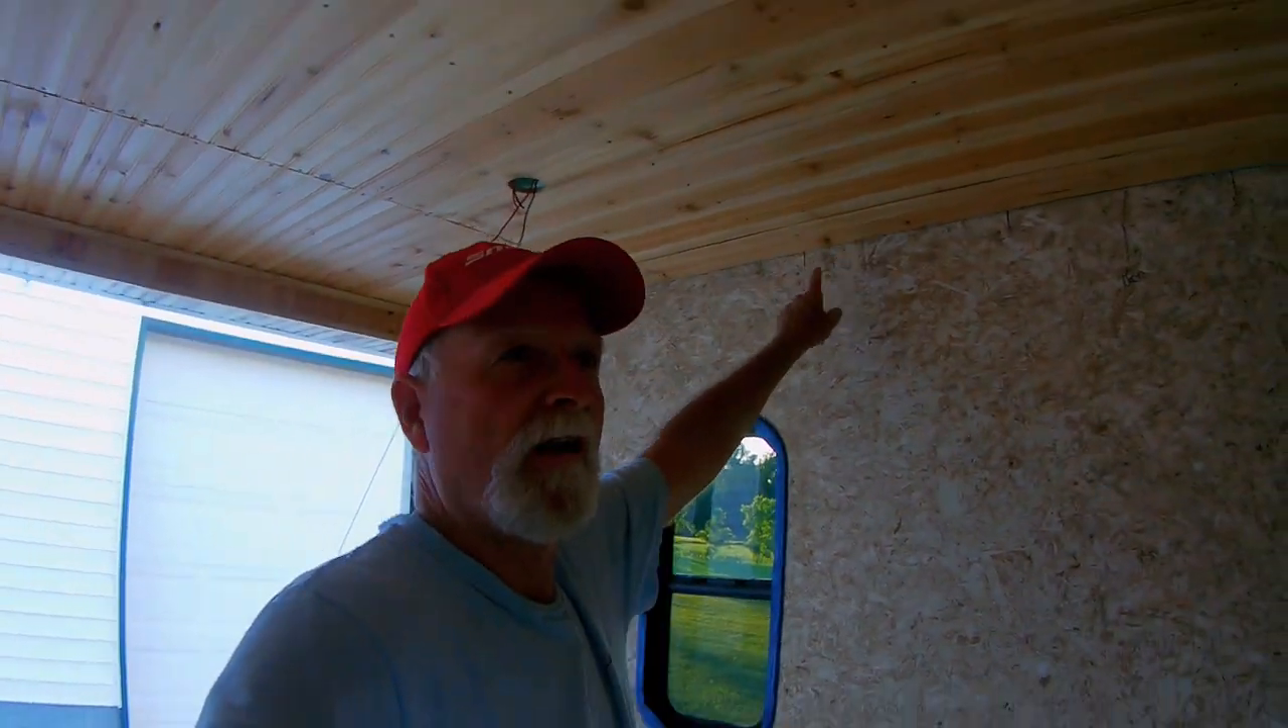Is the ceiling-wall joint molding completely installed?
No.